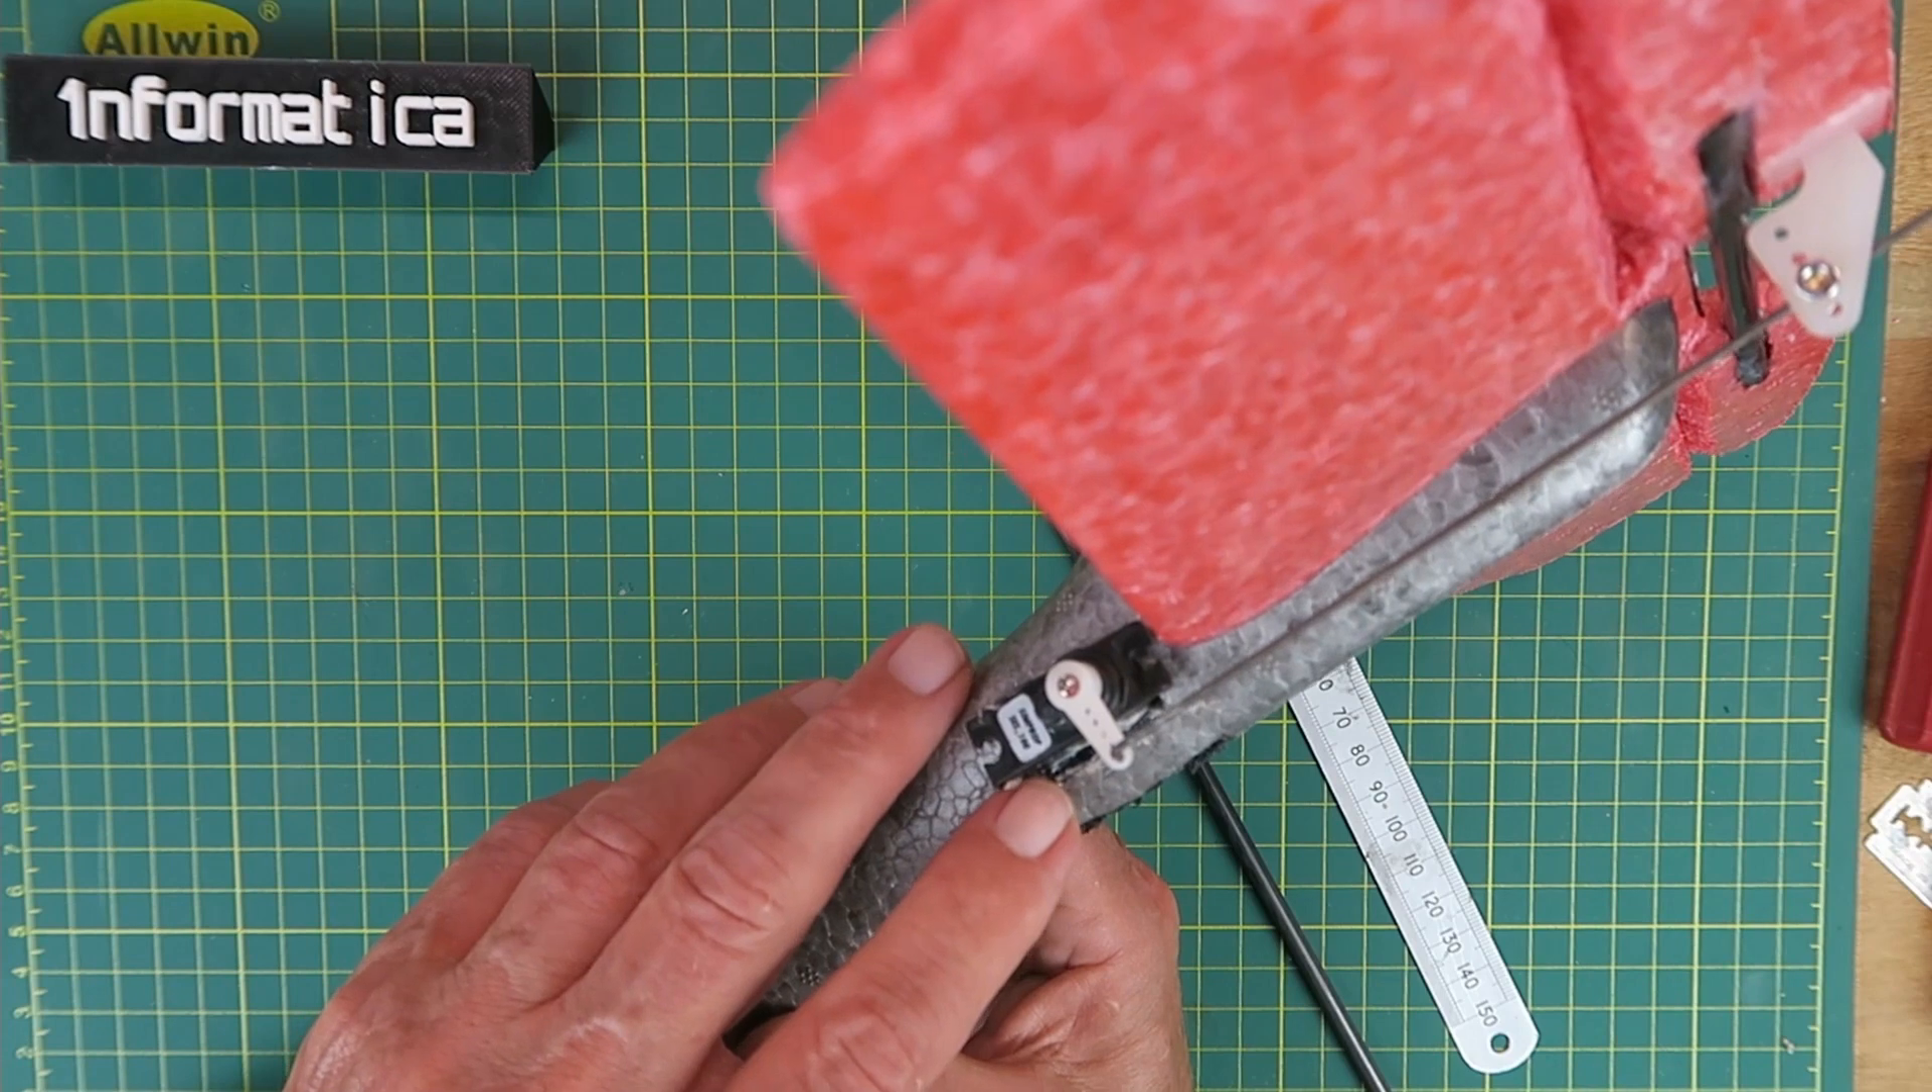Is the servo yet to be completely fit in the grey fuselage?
No.